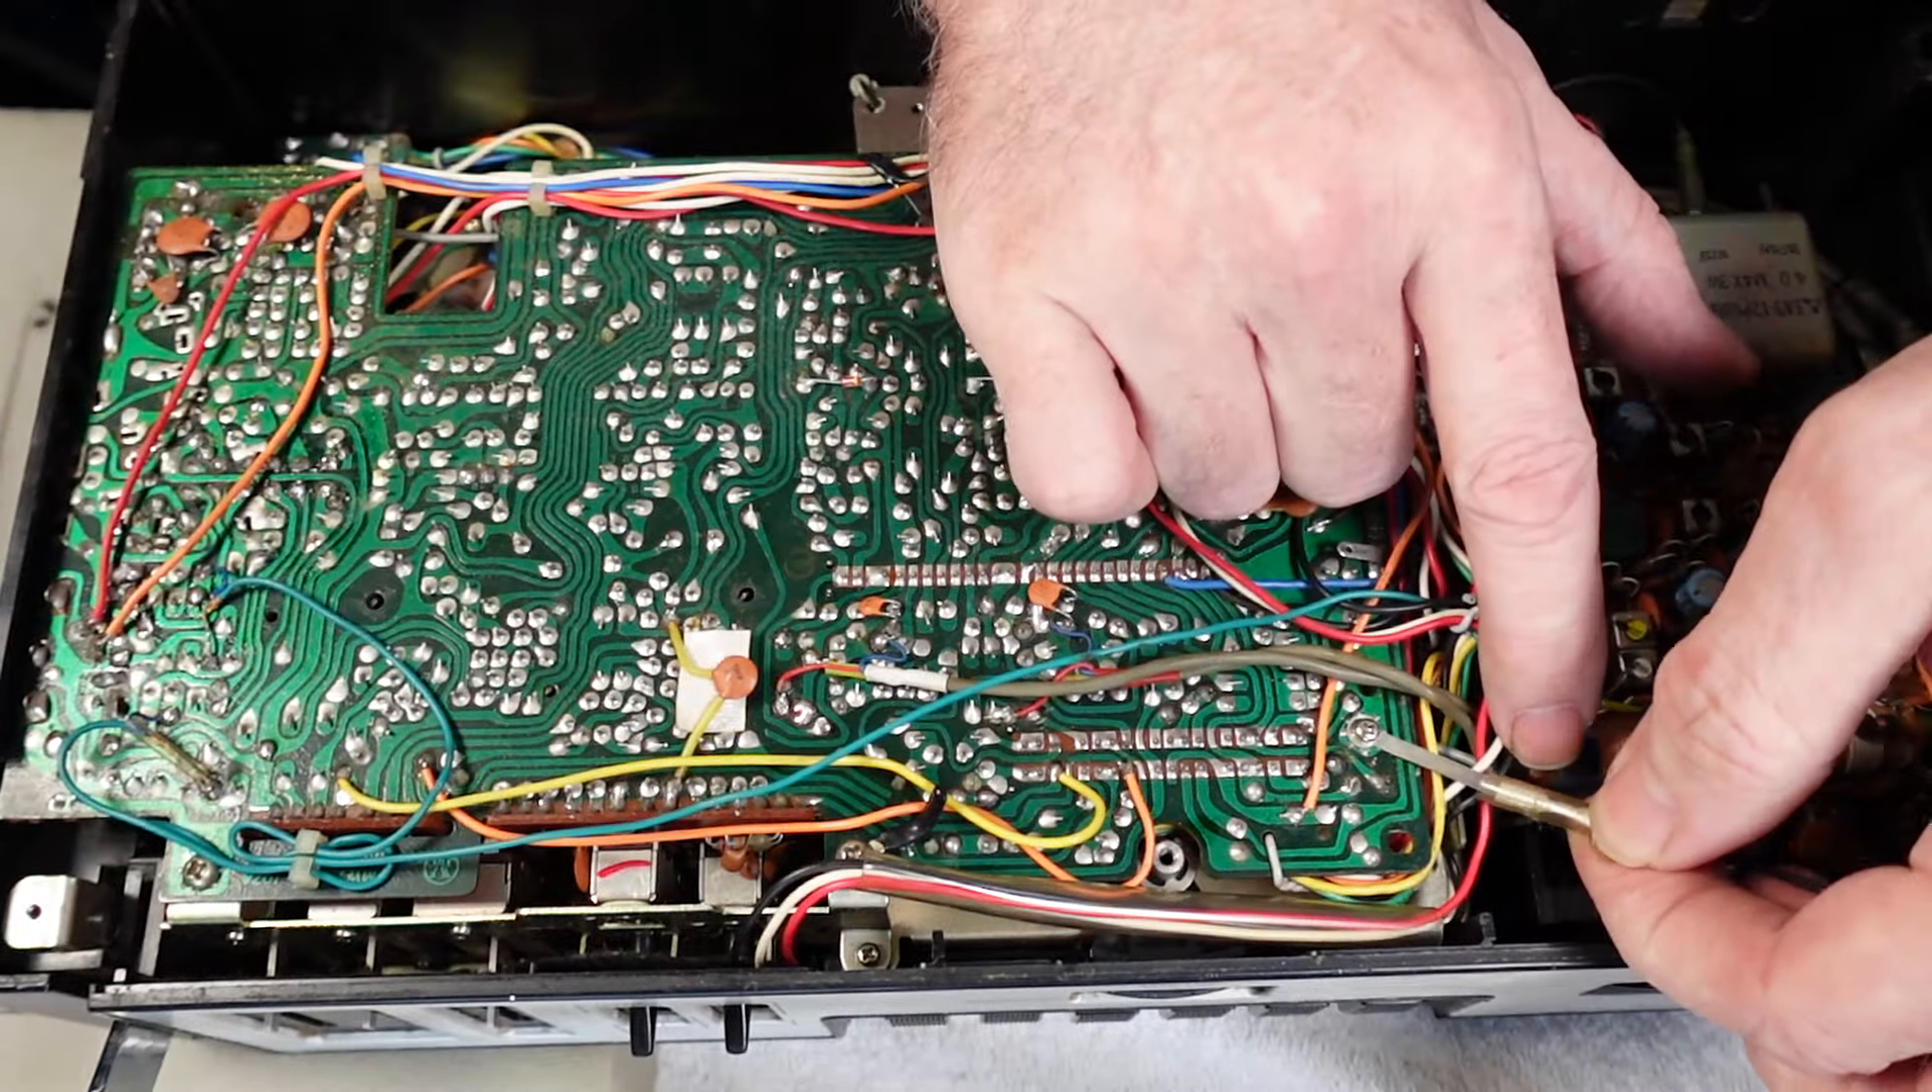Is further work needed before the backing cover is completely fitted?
Yes.